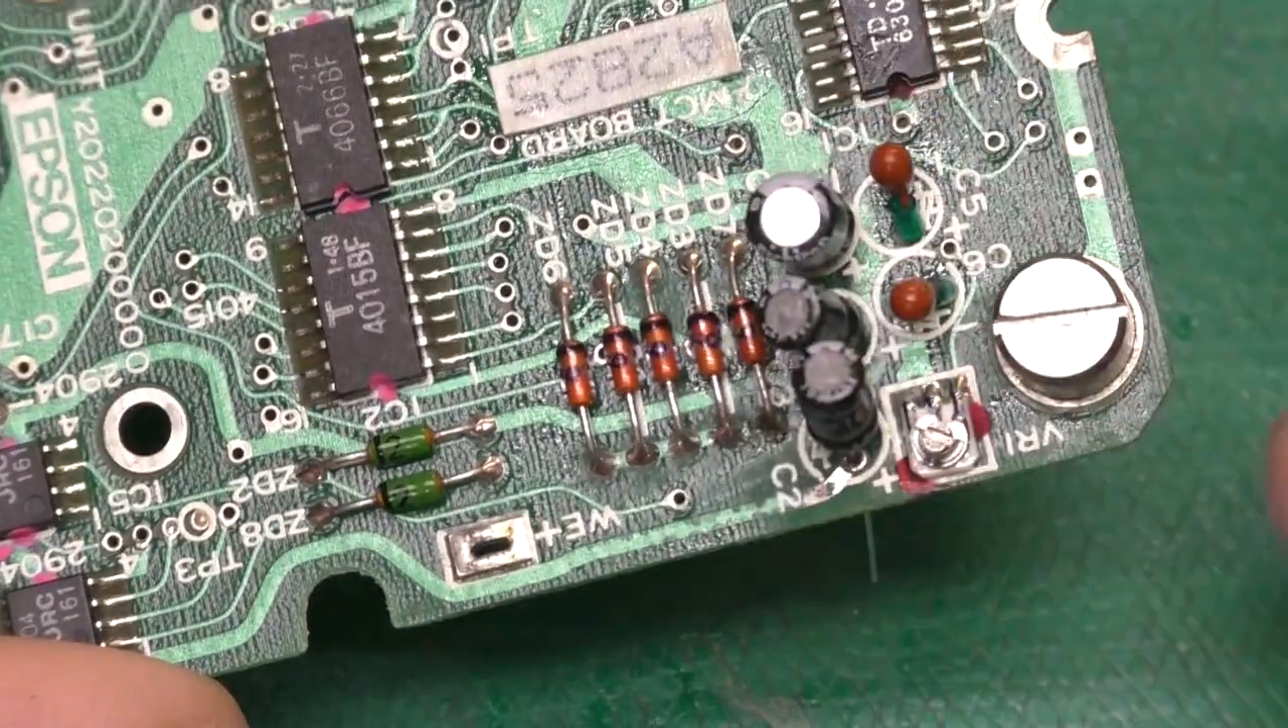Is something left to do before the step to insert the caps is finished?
No.